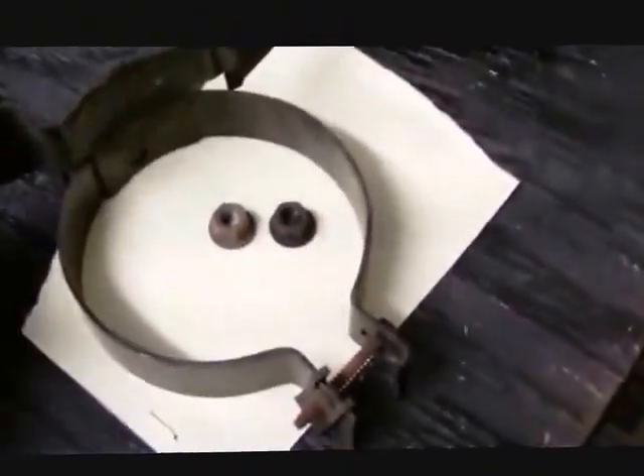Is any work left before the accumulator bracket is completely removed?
No.